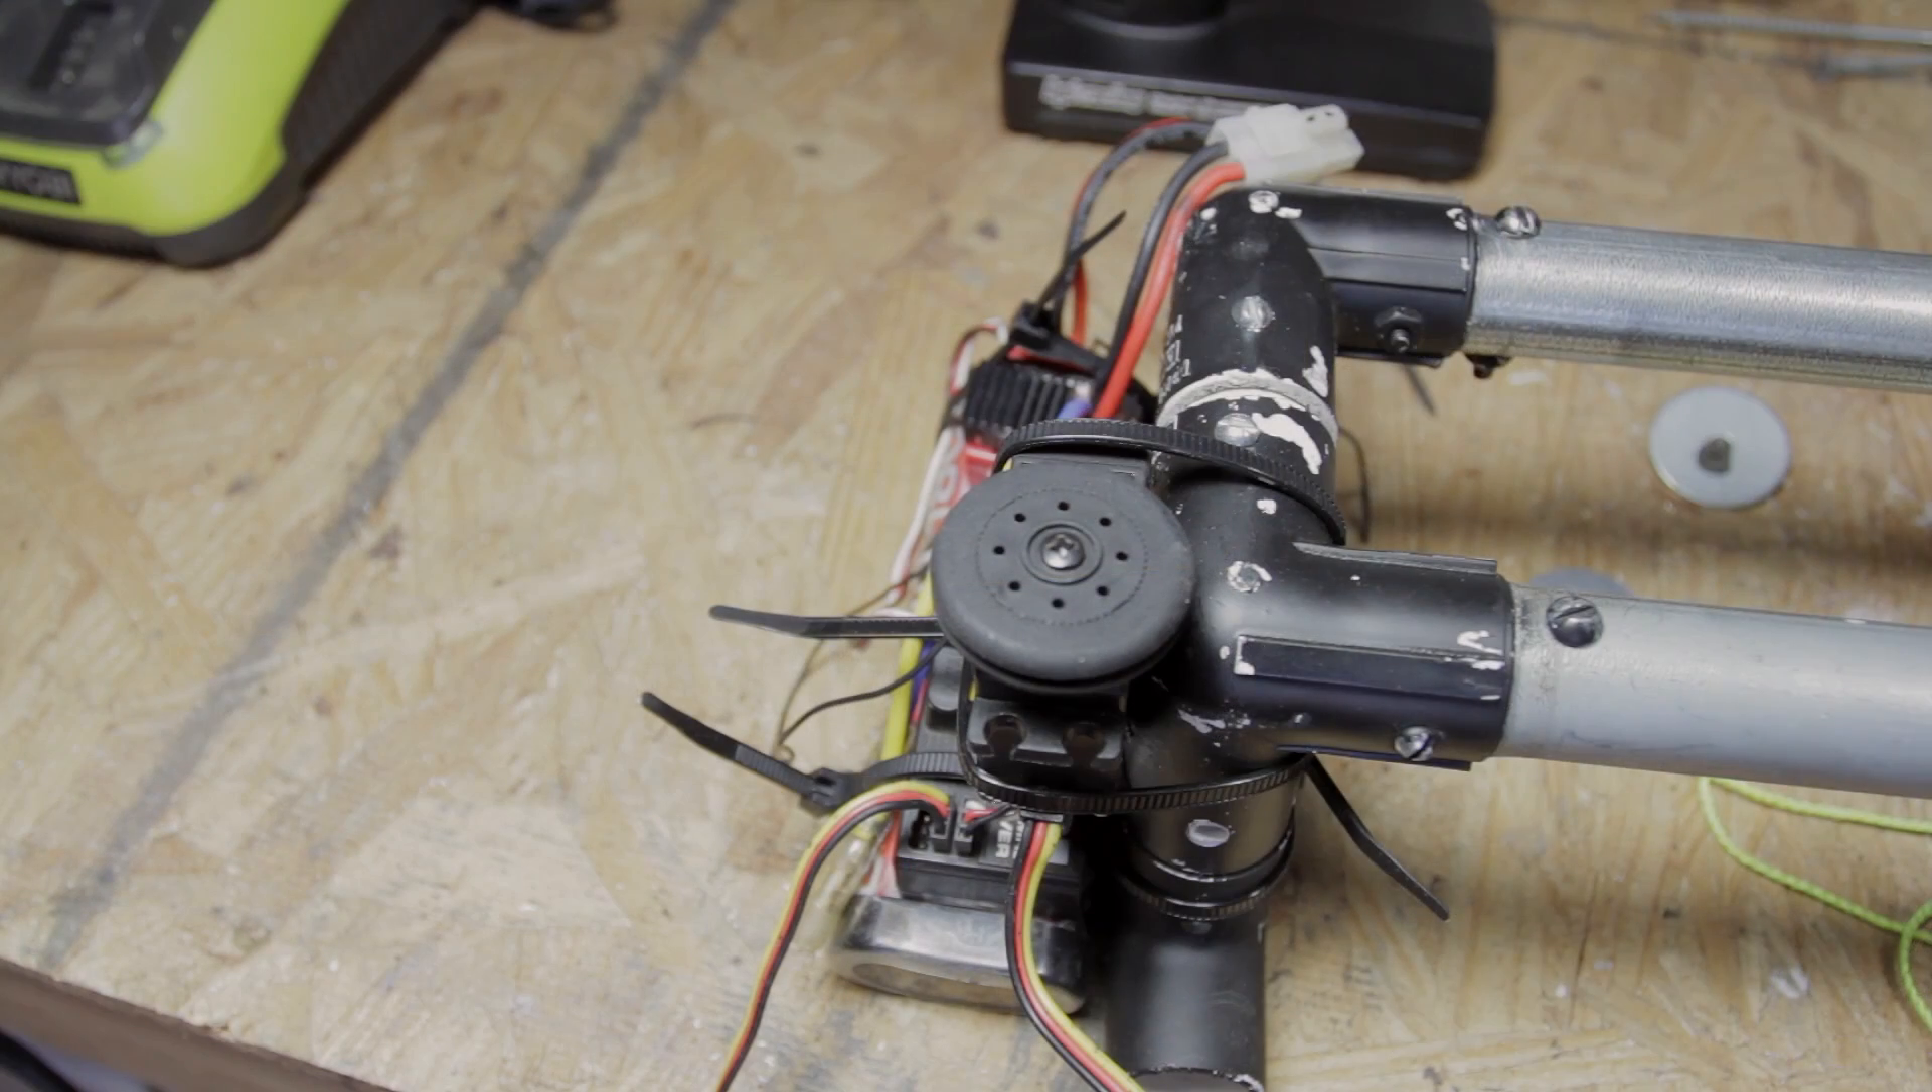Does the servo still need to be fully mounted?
No.